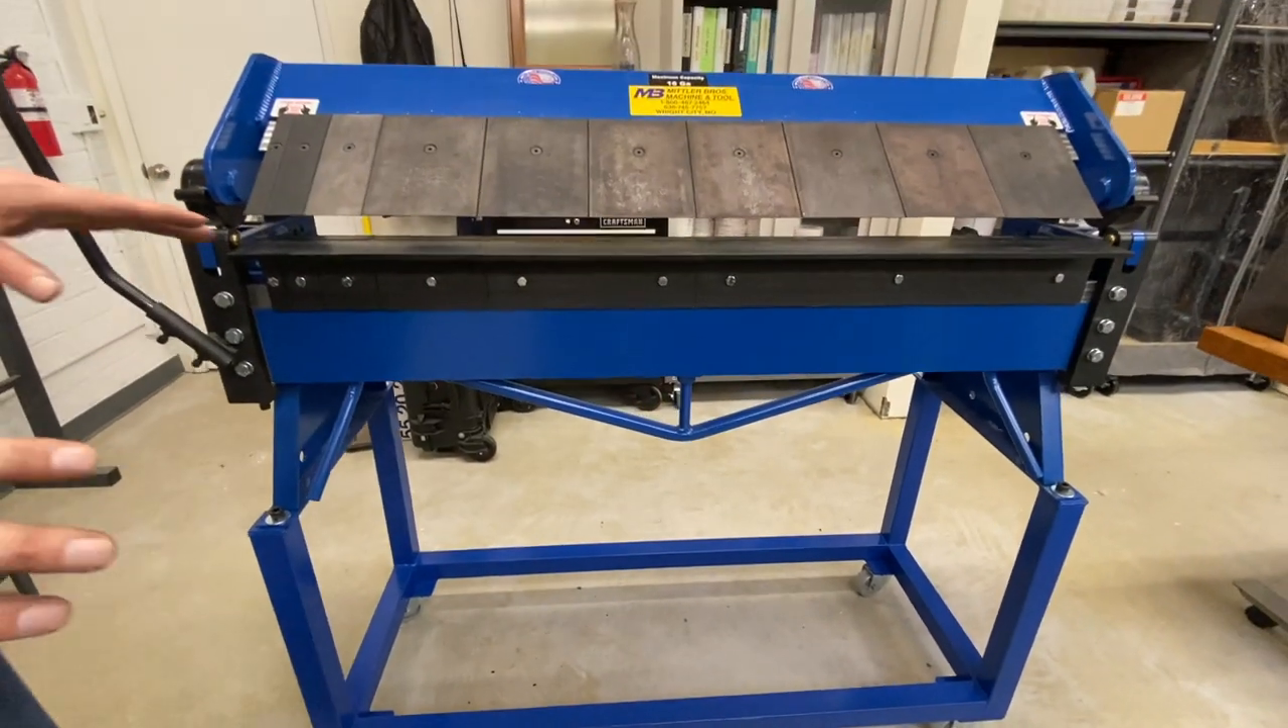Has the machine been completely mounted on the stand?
Yes.